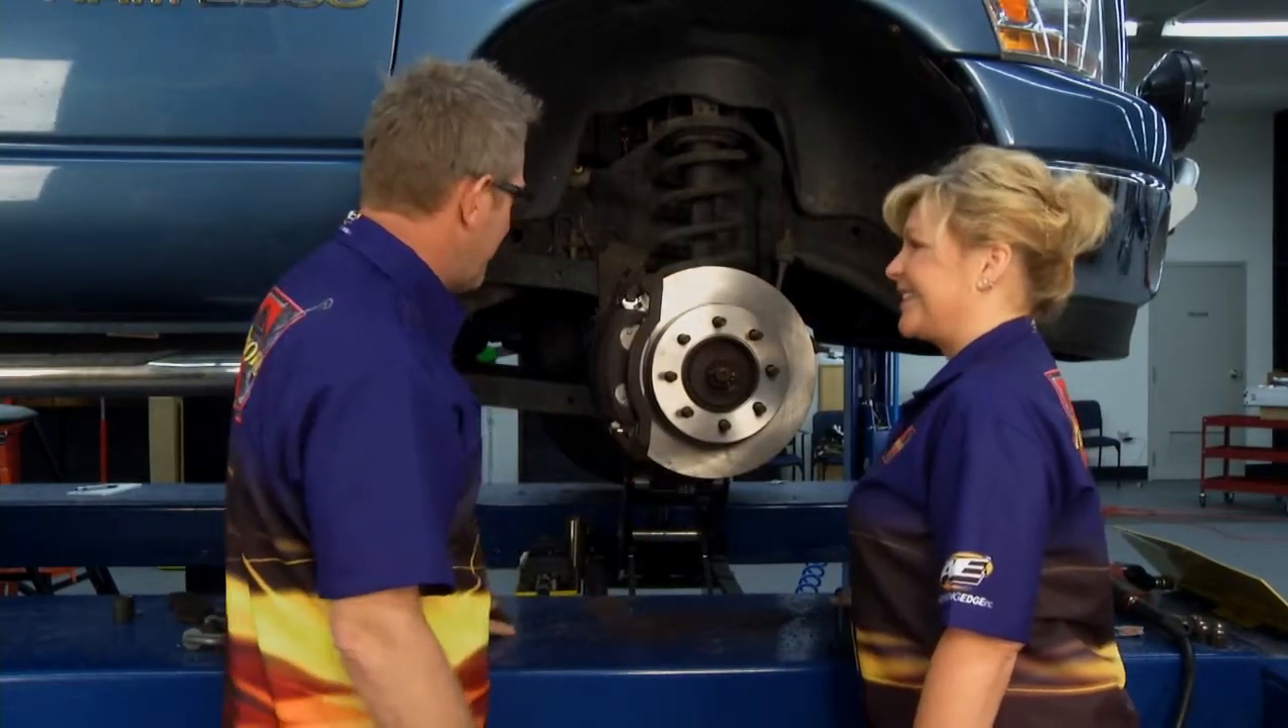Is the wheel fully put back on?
No.